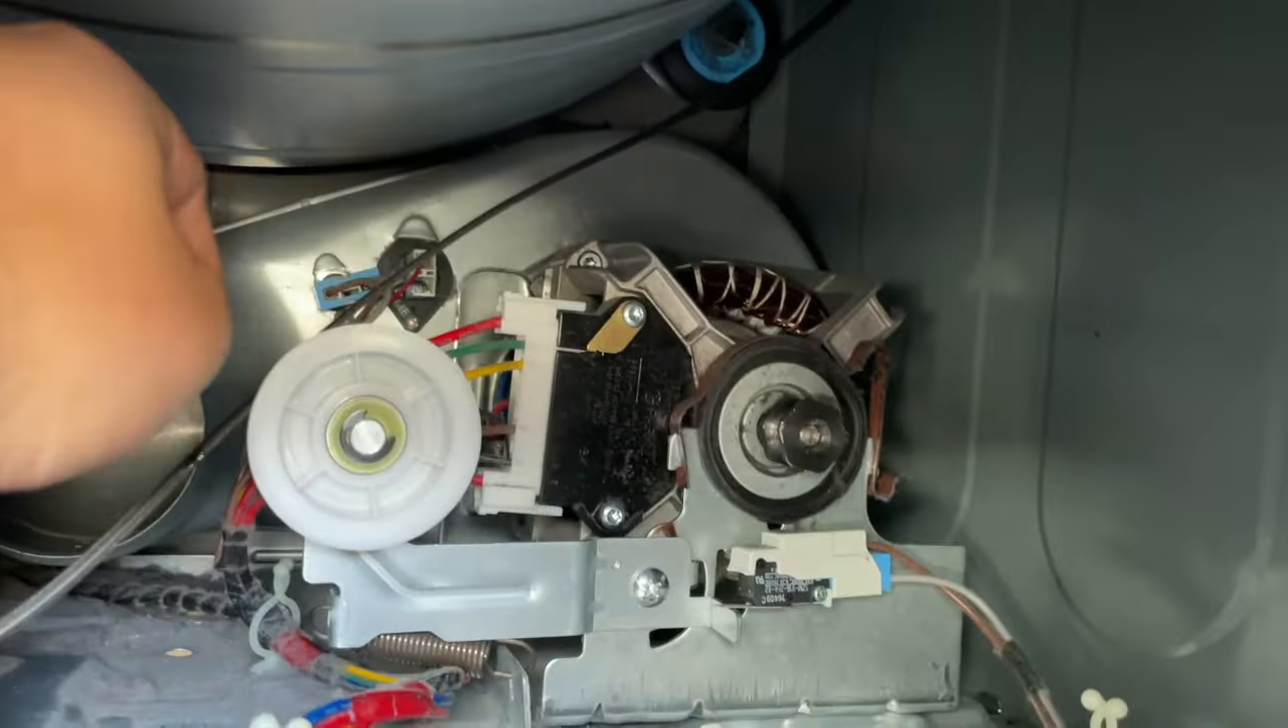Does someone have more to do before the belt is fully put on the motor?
Yes.